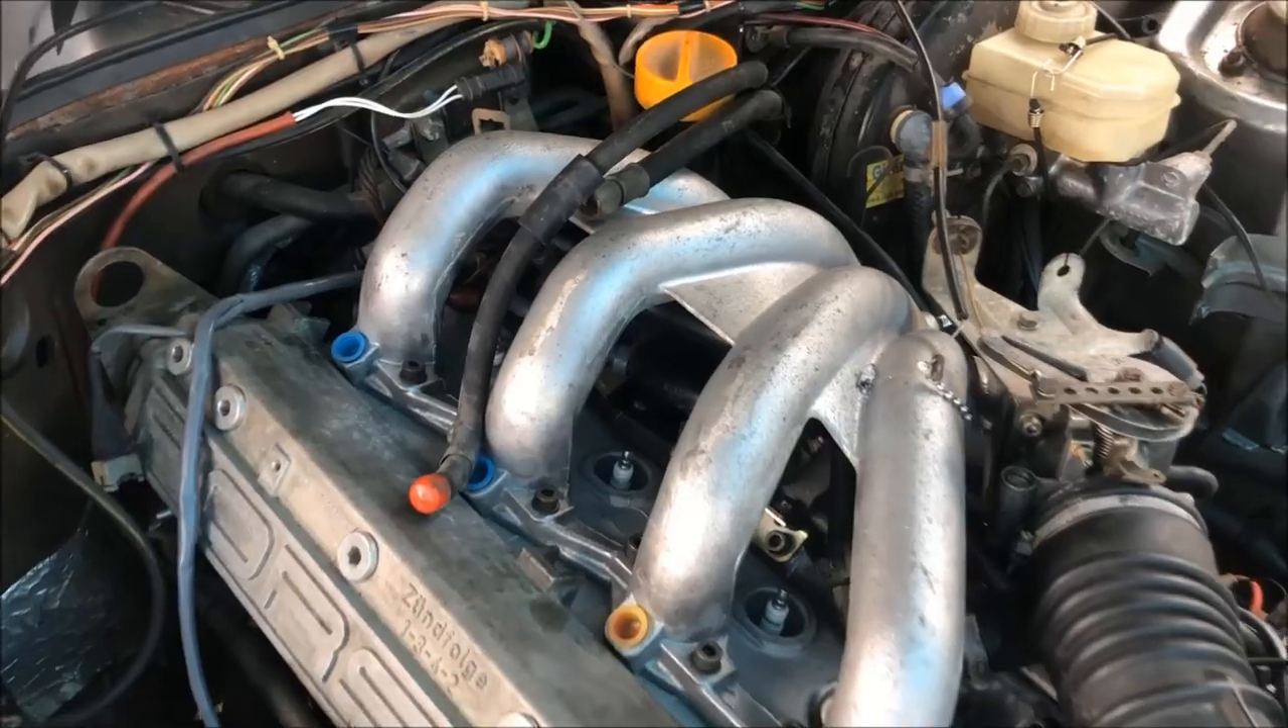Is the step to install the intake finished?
Yes.